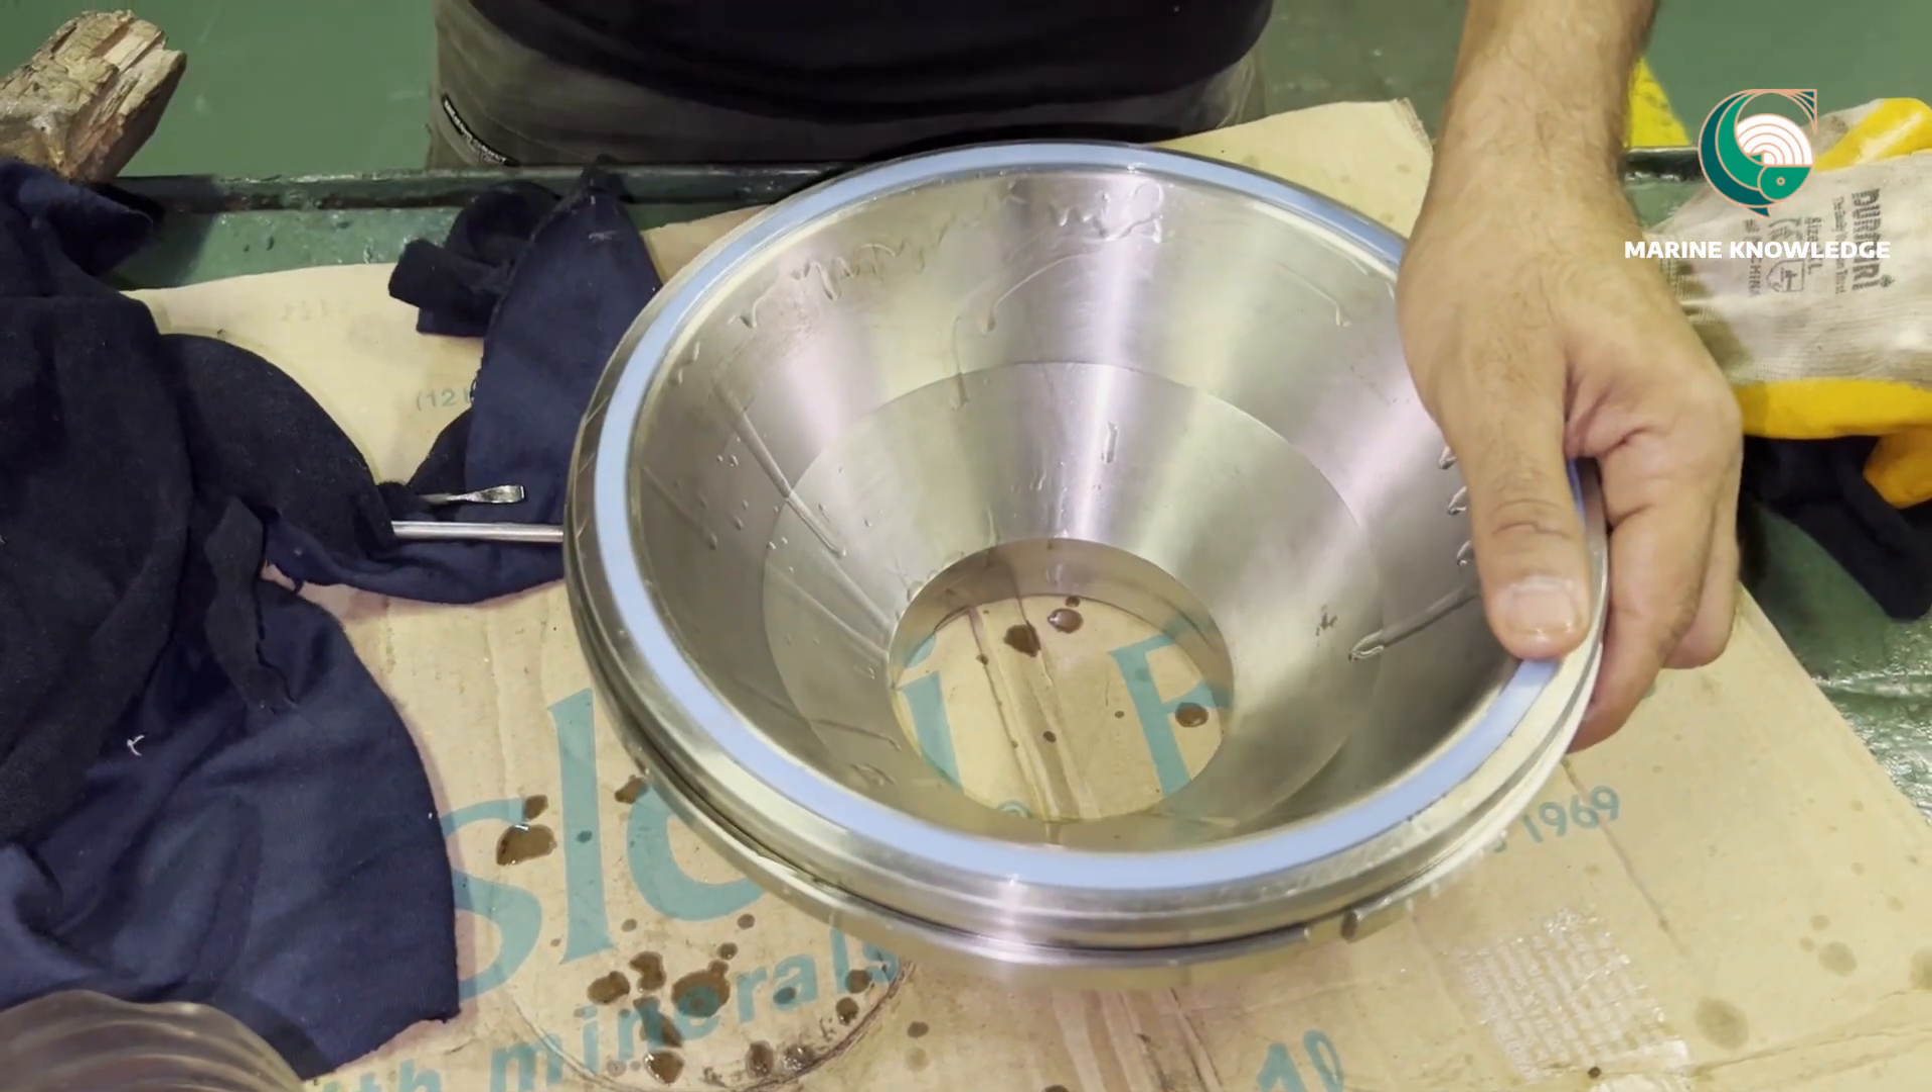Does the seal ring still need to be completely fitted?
No.